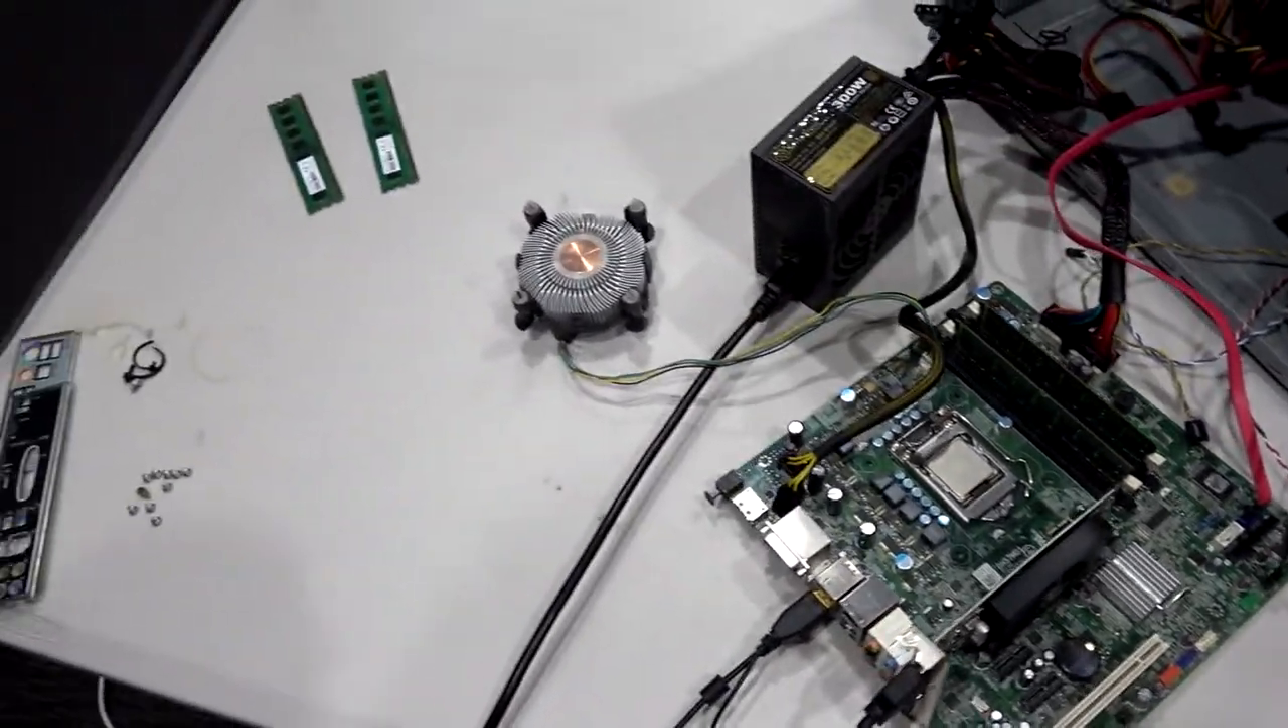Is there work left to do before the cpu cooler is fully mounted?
Yes.